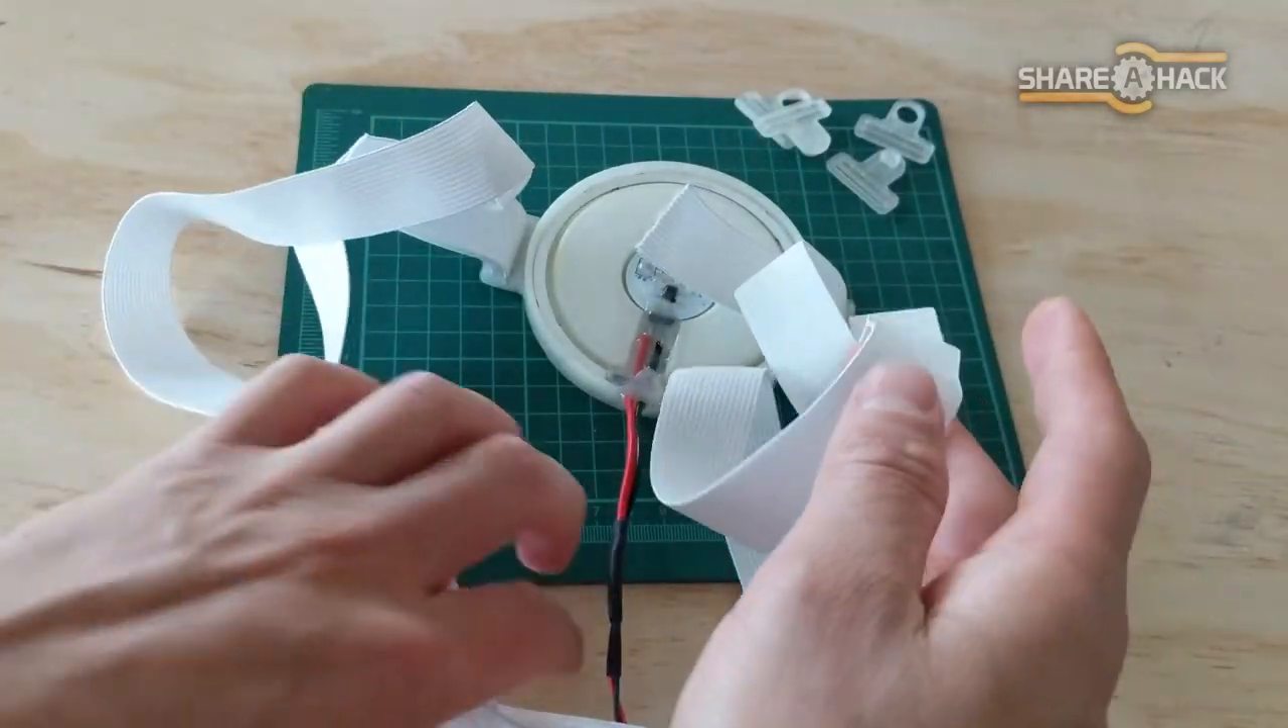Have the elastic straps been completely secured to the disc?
No.